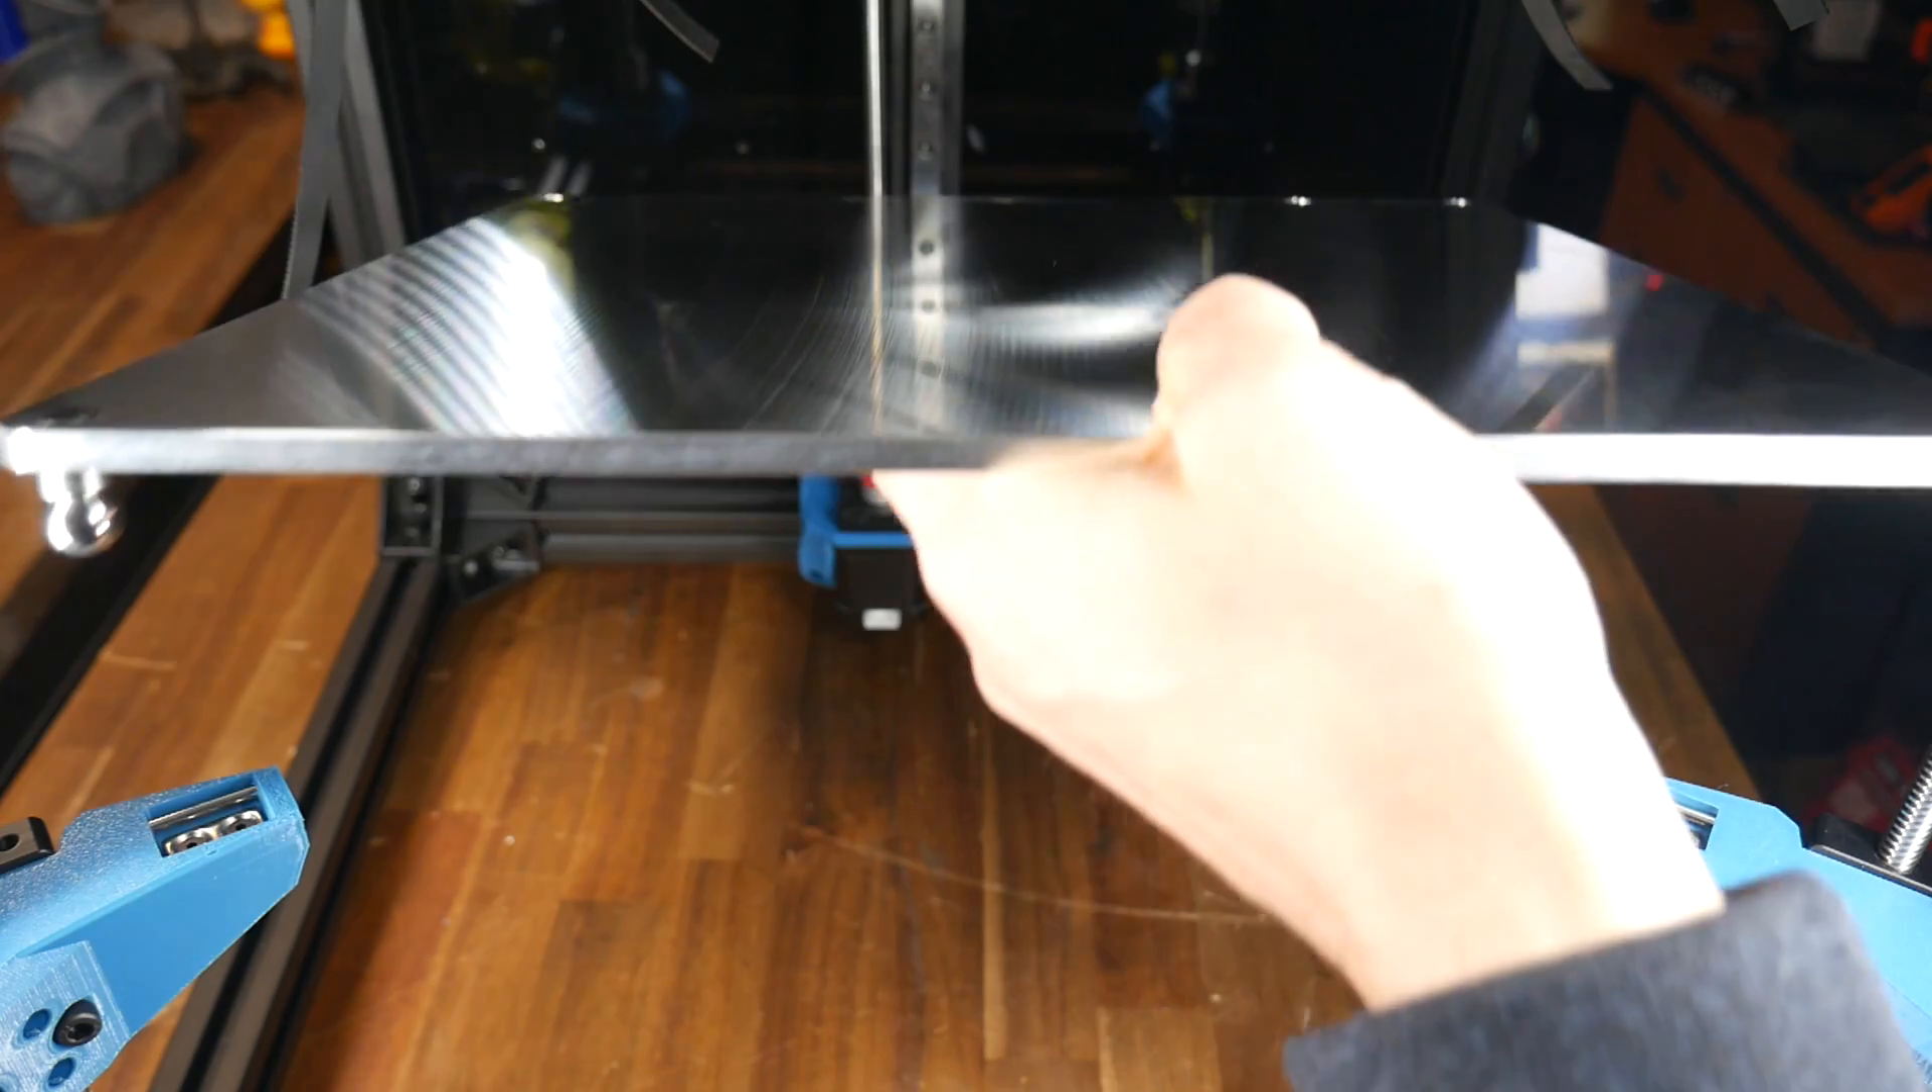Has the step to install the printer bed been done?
No.